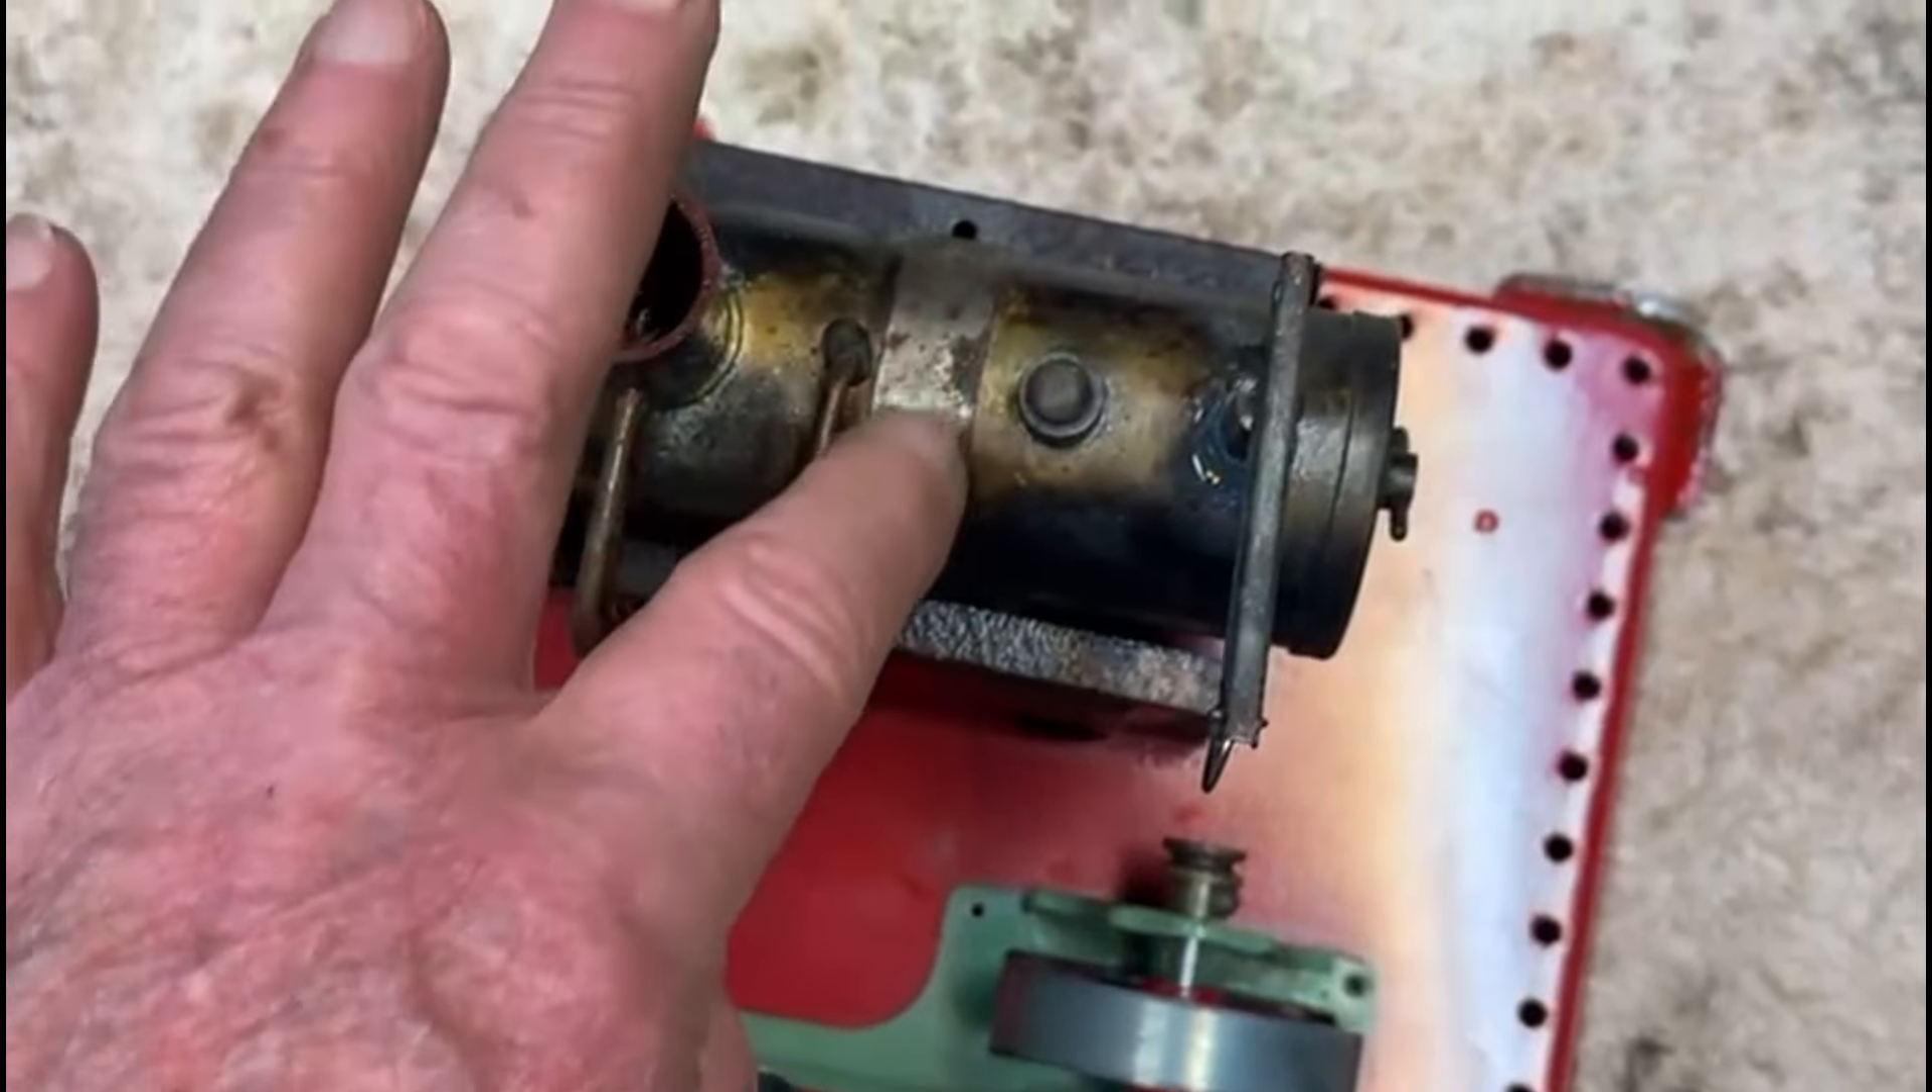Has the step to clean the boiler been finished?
No.